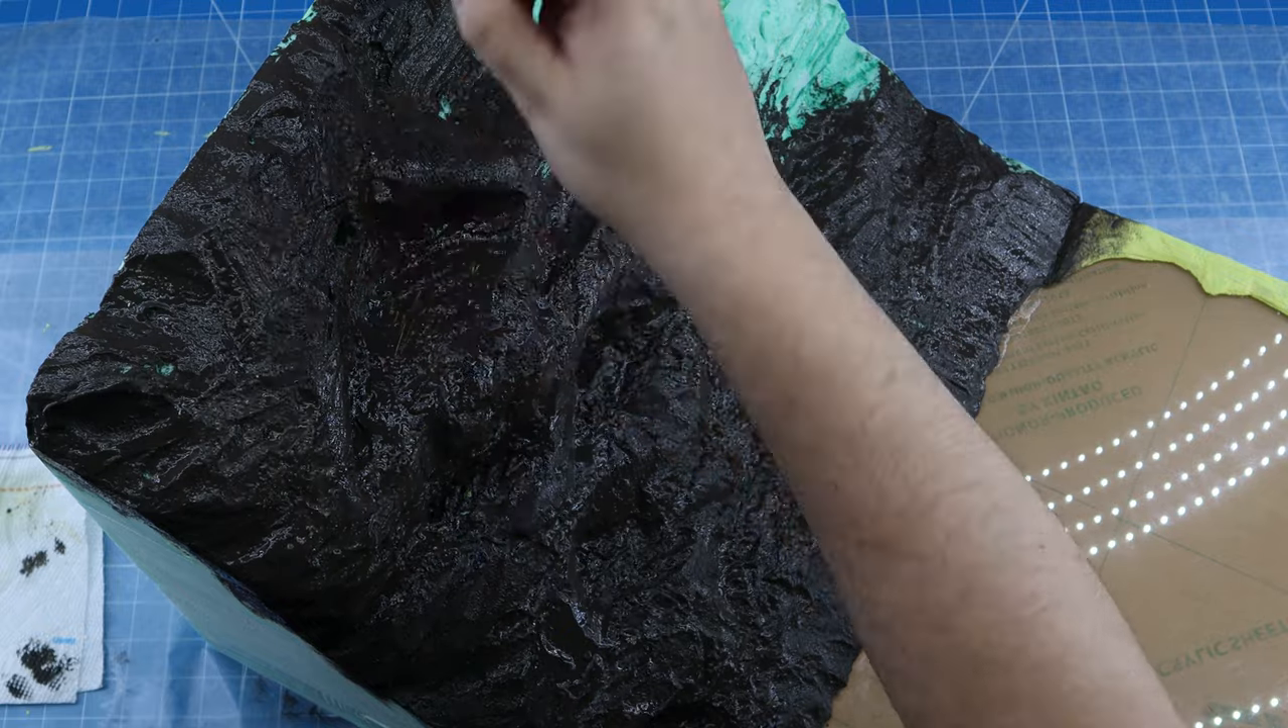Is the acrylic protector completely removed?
No.